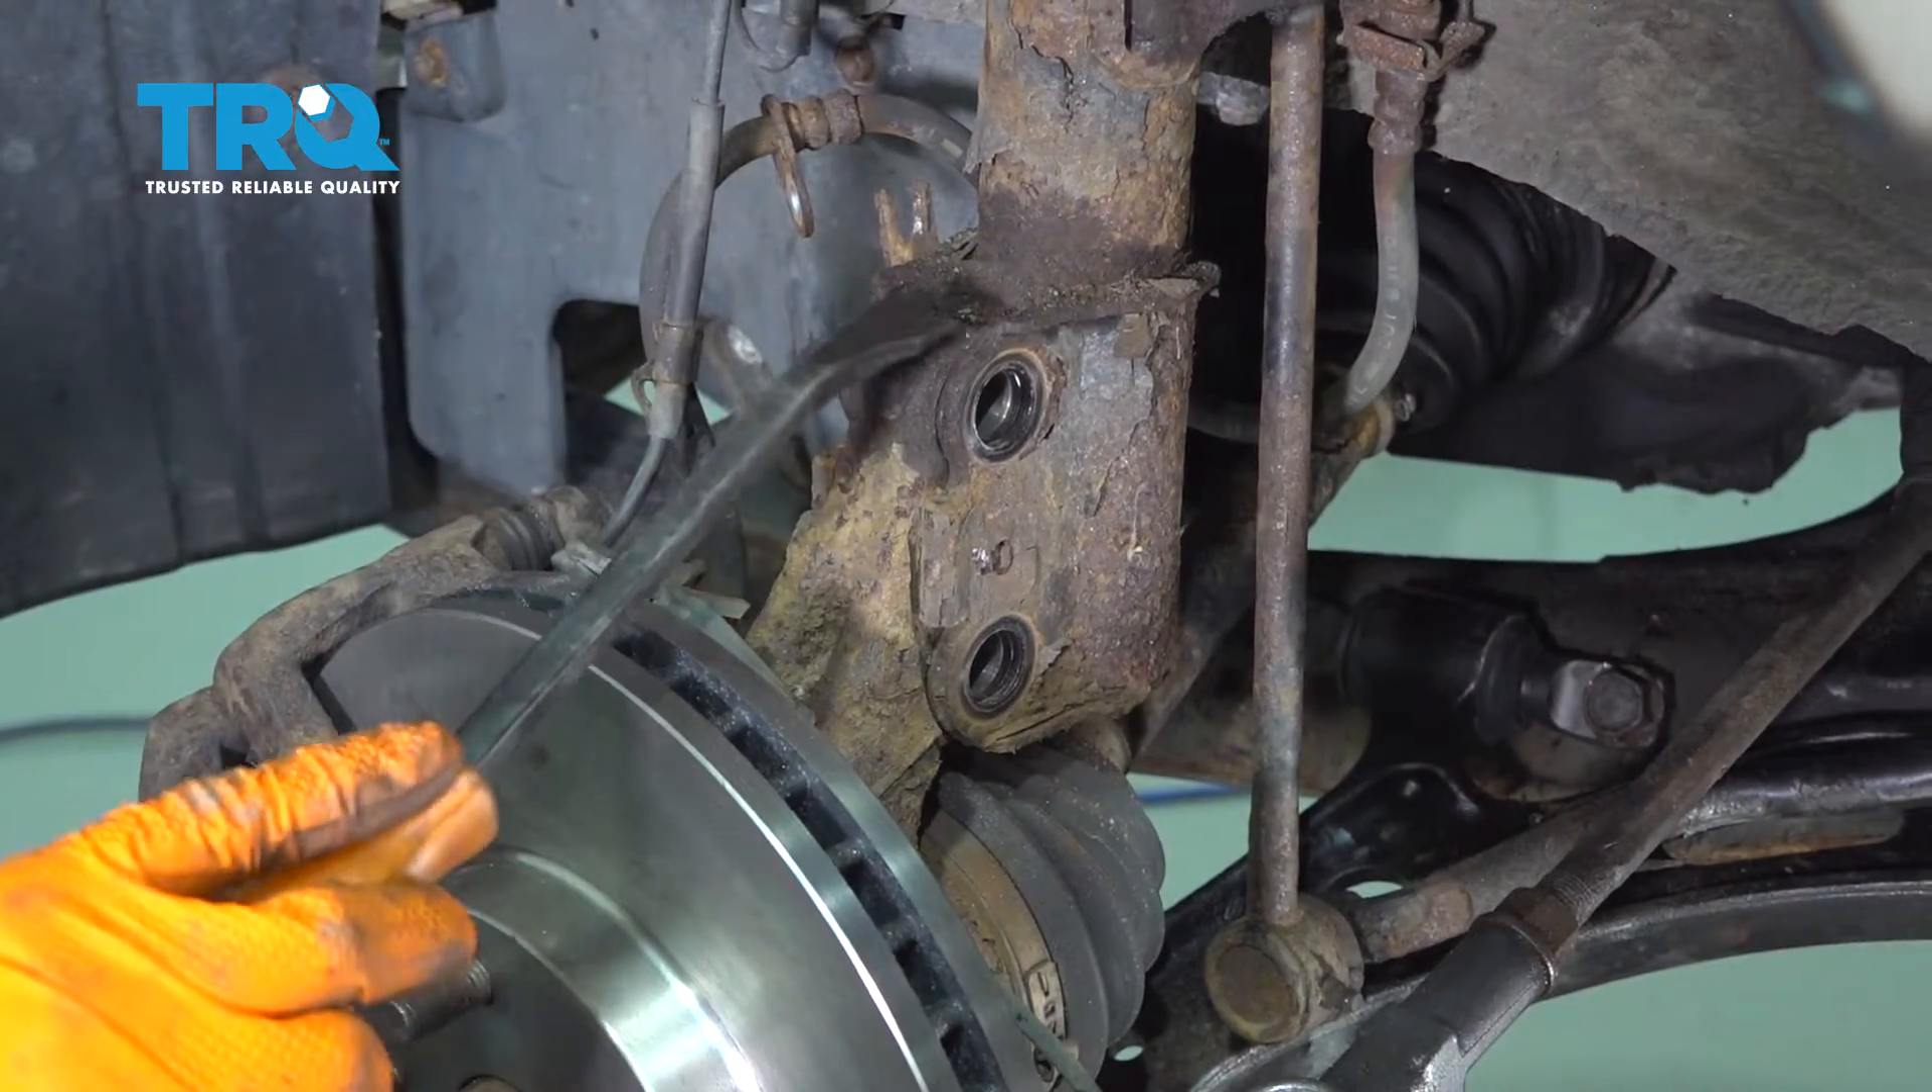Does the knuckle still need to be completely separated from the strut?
Yes.